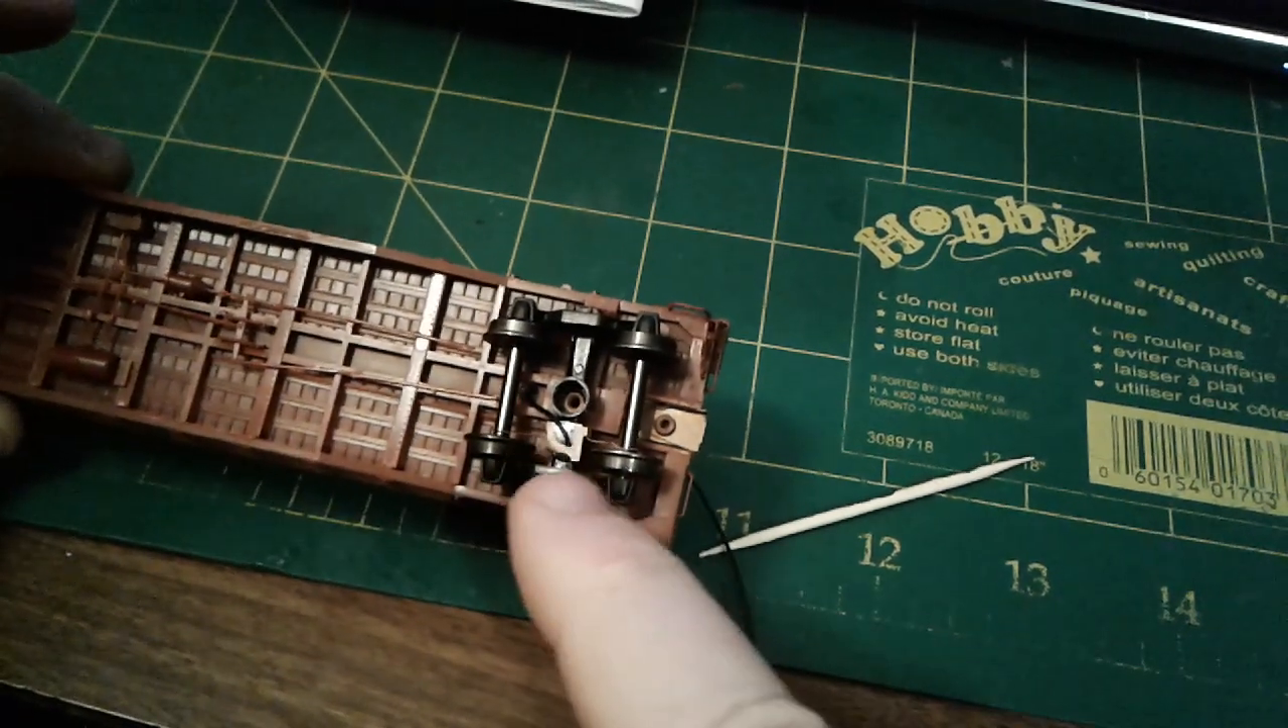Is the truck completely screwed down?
No.